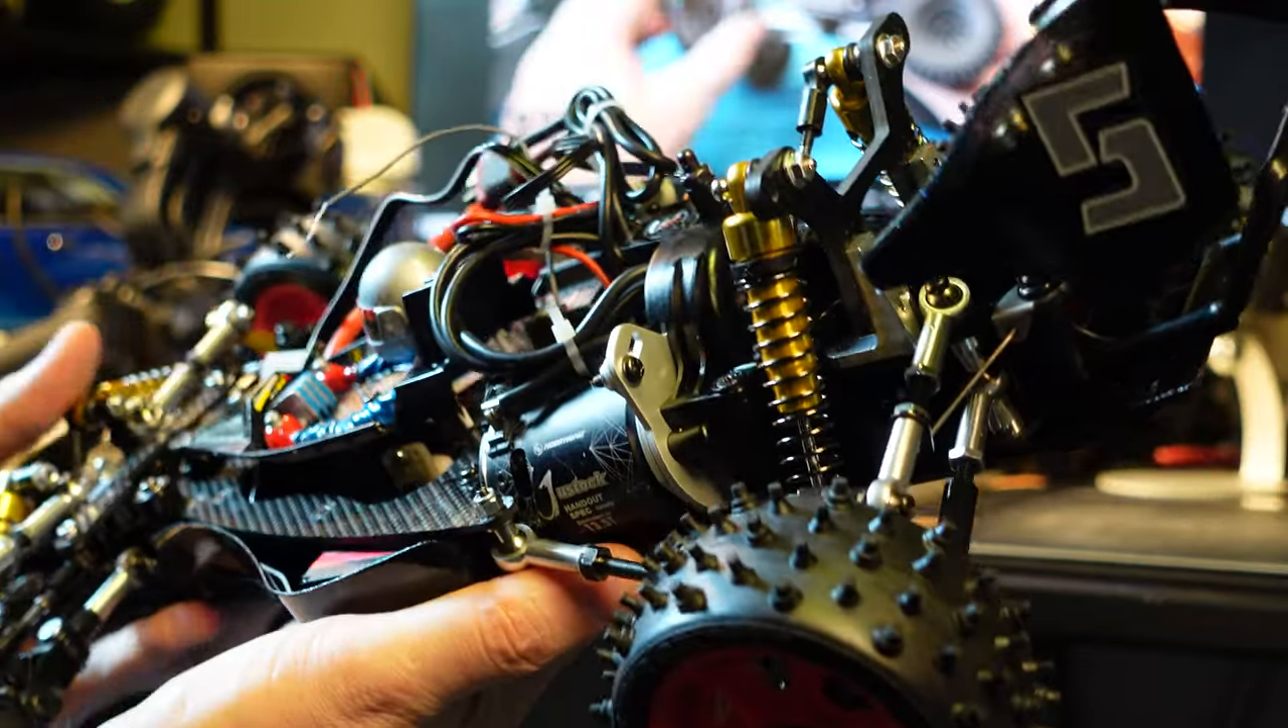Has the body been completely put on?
No.